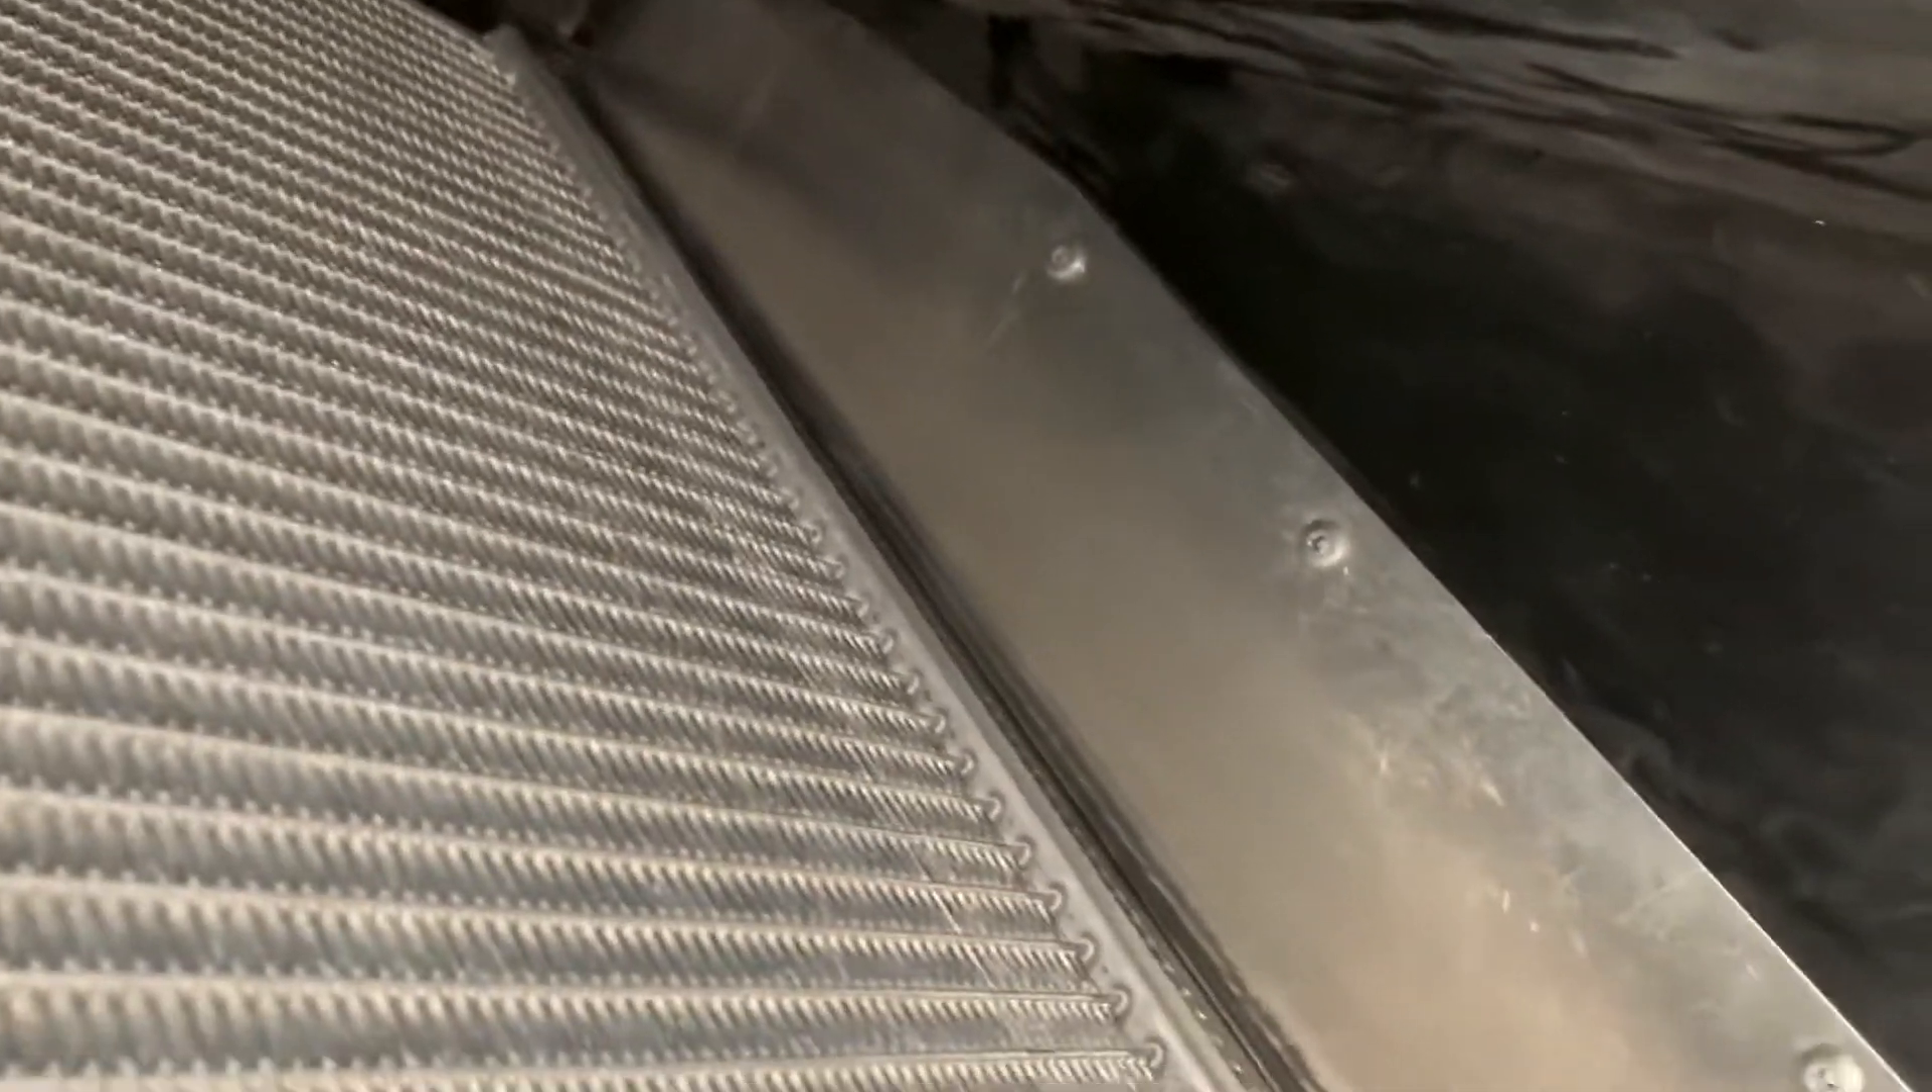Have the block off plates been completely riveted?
Yes.